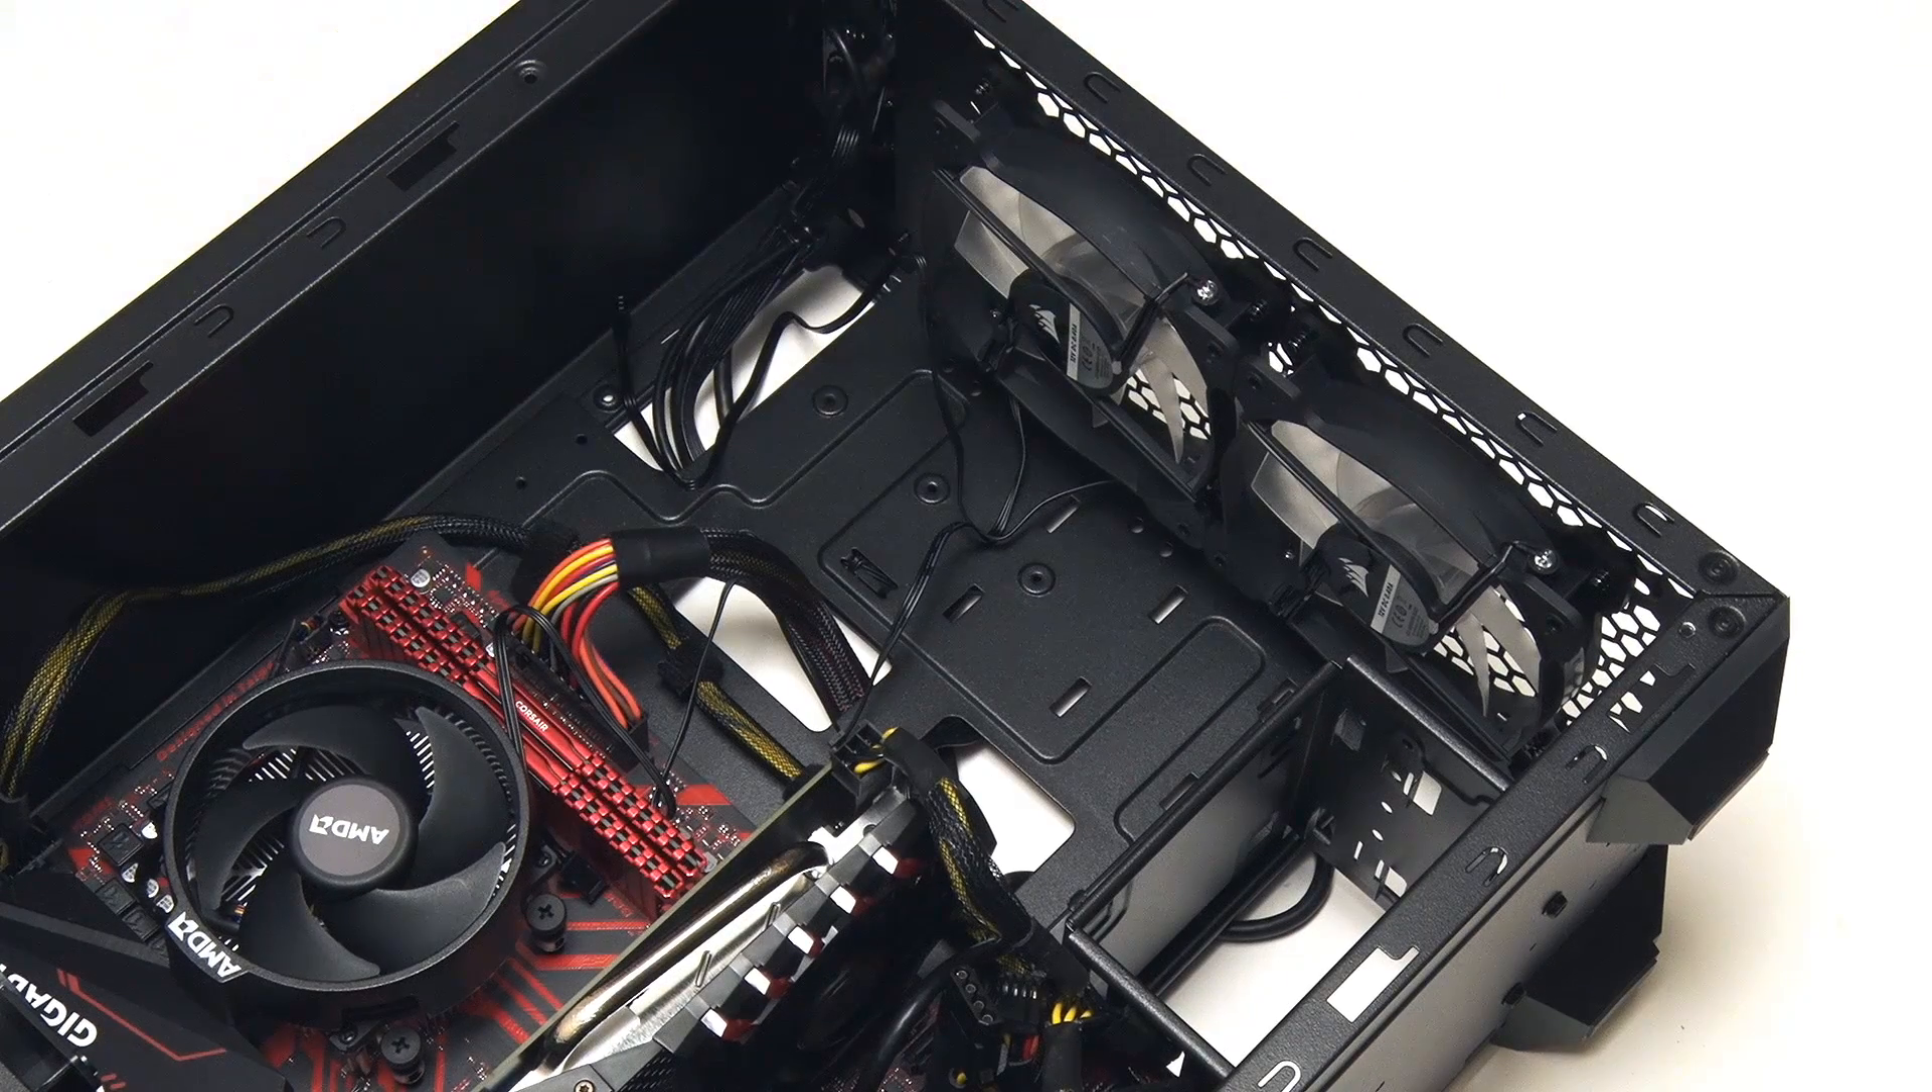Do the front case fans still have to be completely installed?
No.